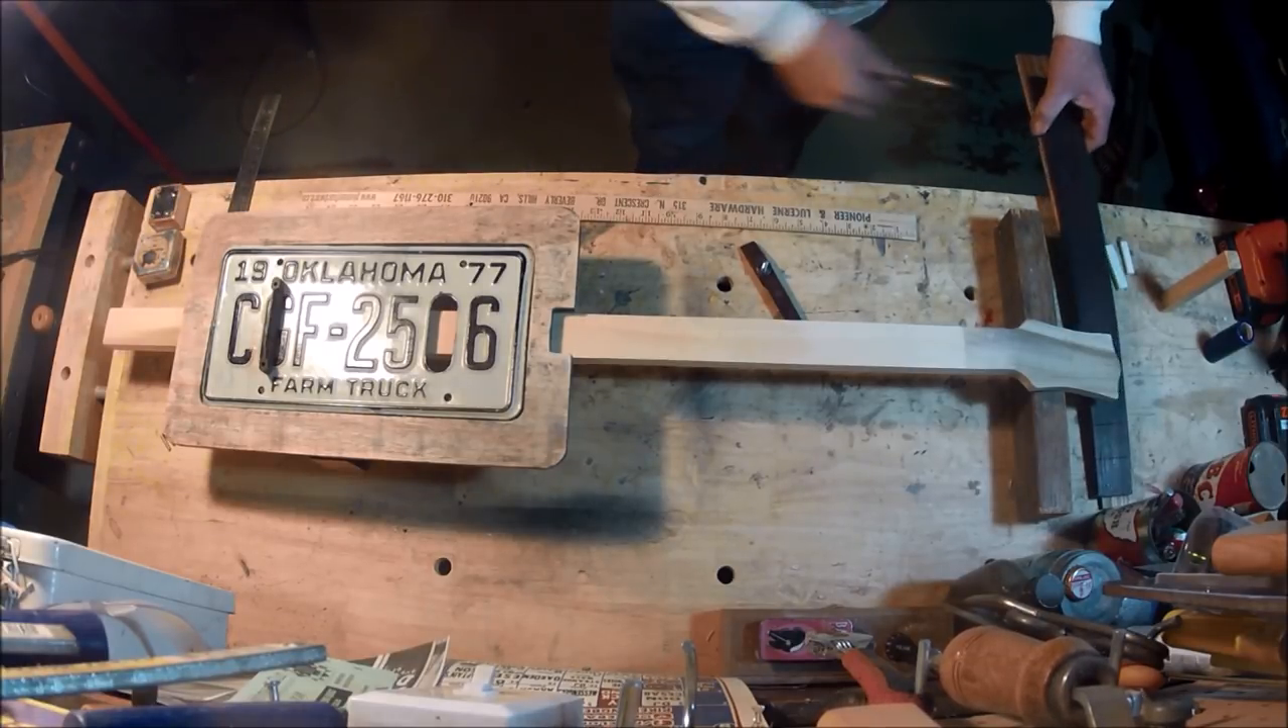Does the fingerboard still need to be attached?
Yes.